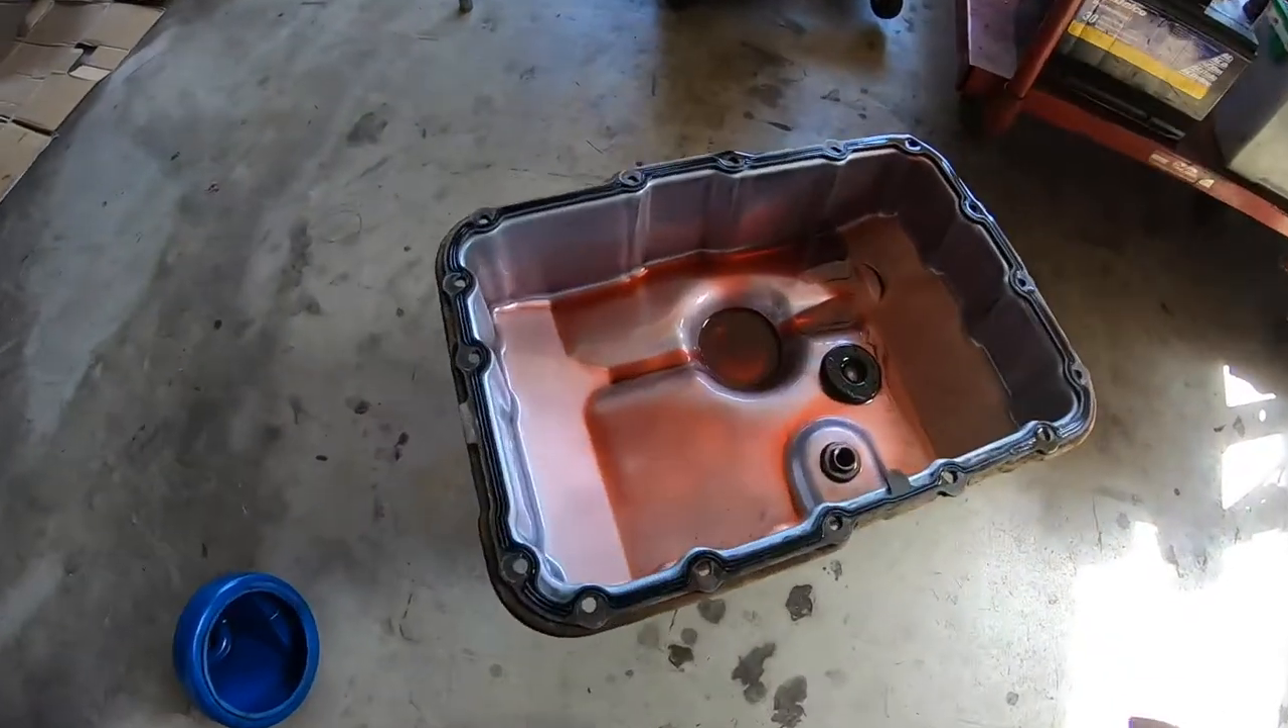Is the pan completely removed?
Yes.